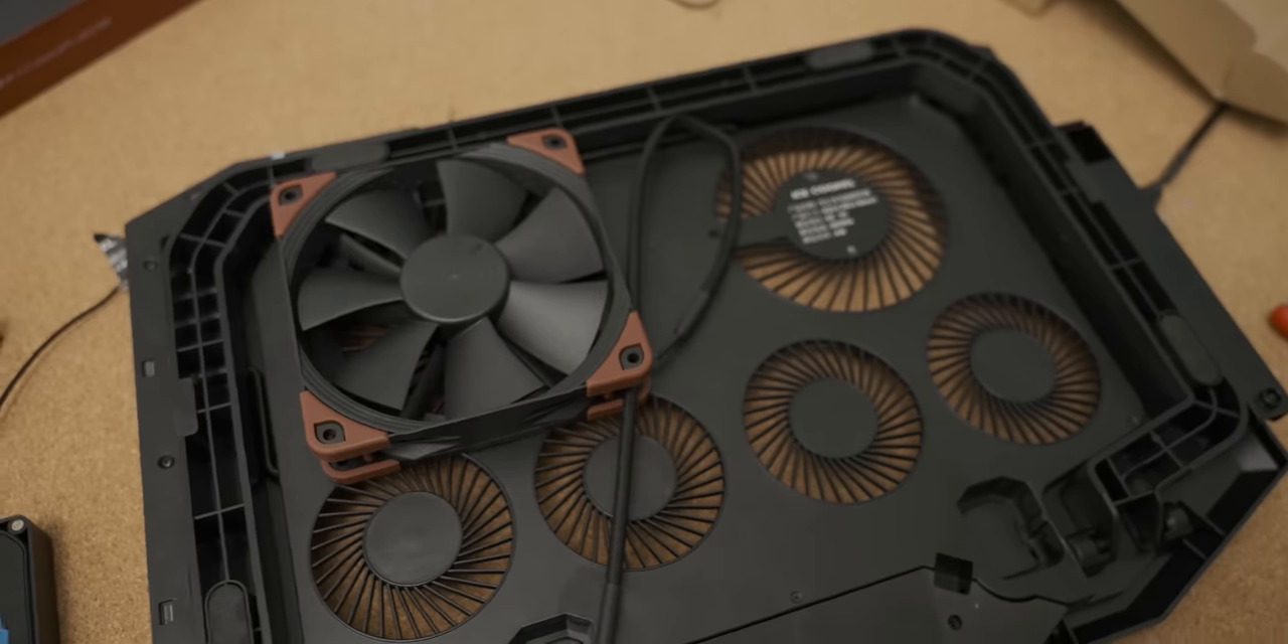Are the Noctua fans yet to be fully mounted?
Yes.